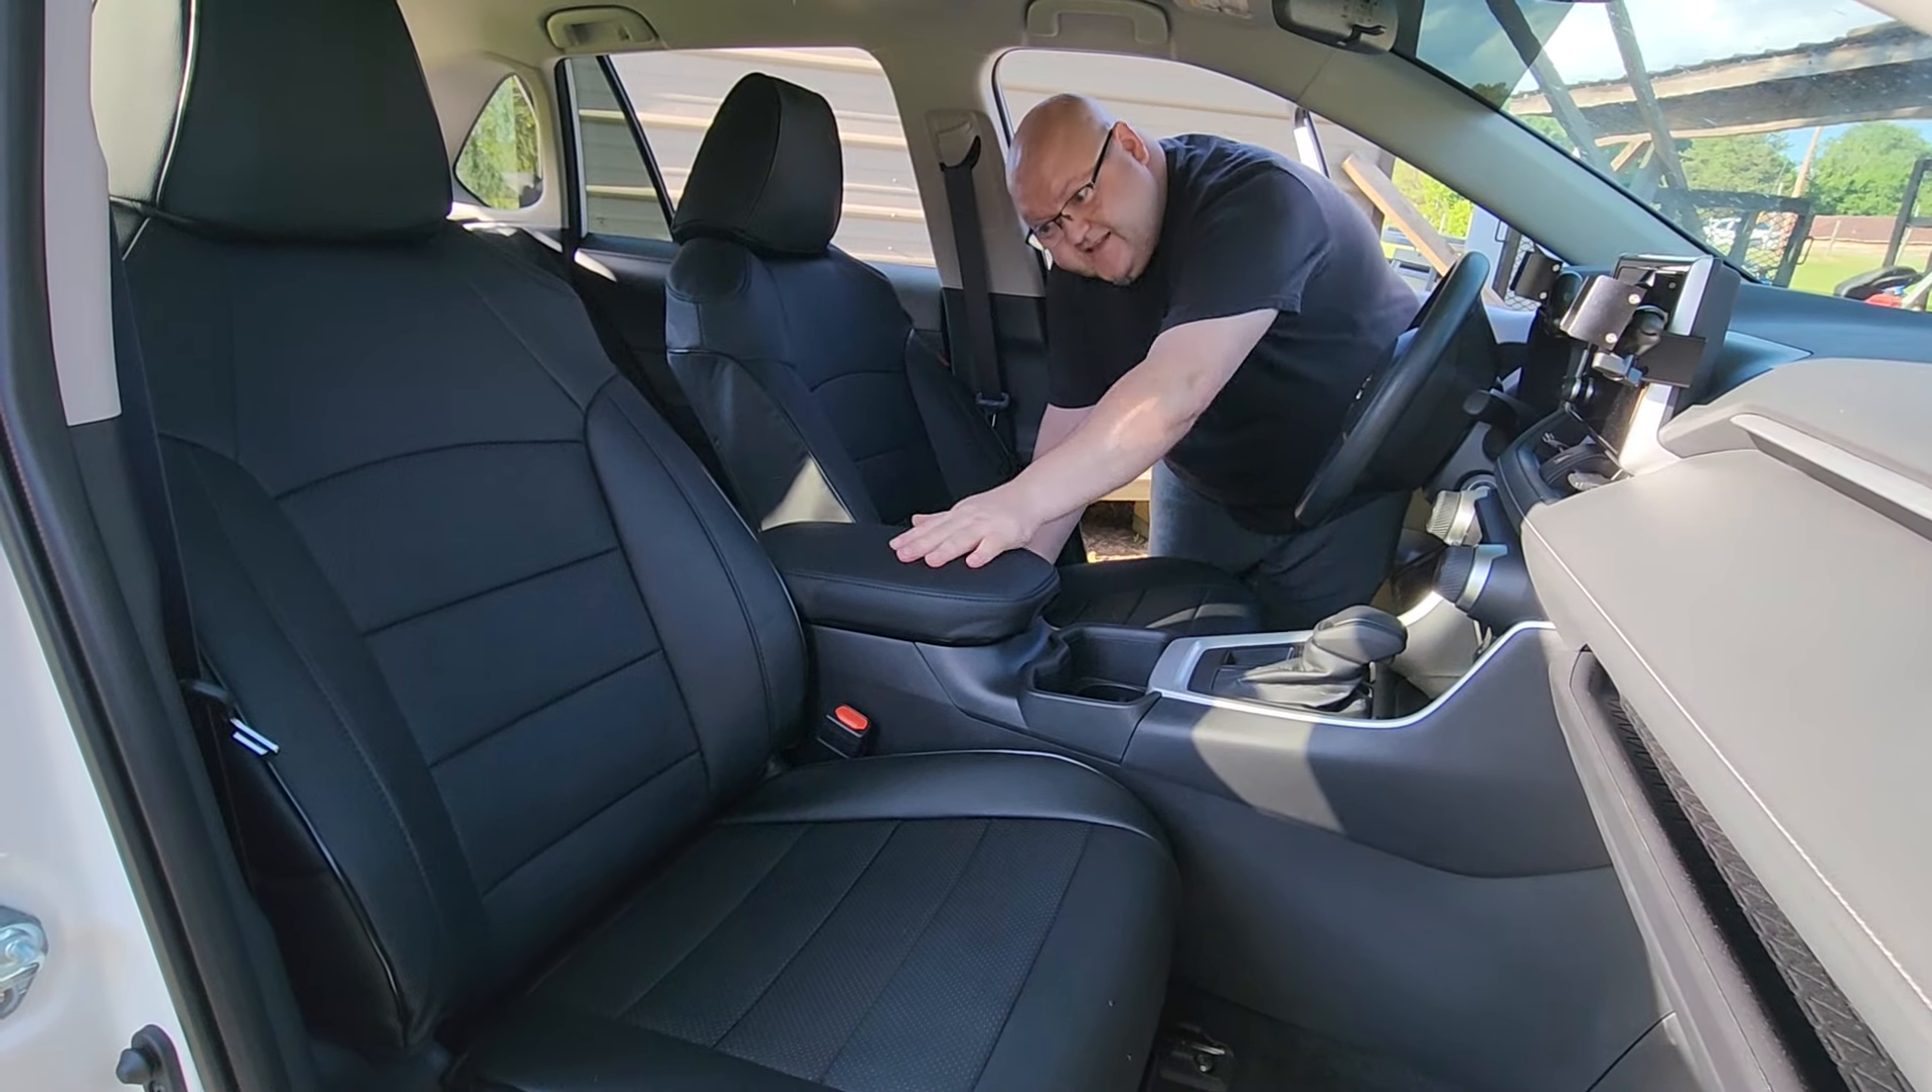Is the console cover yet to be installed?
No.